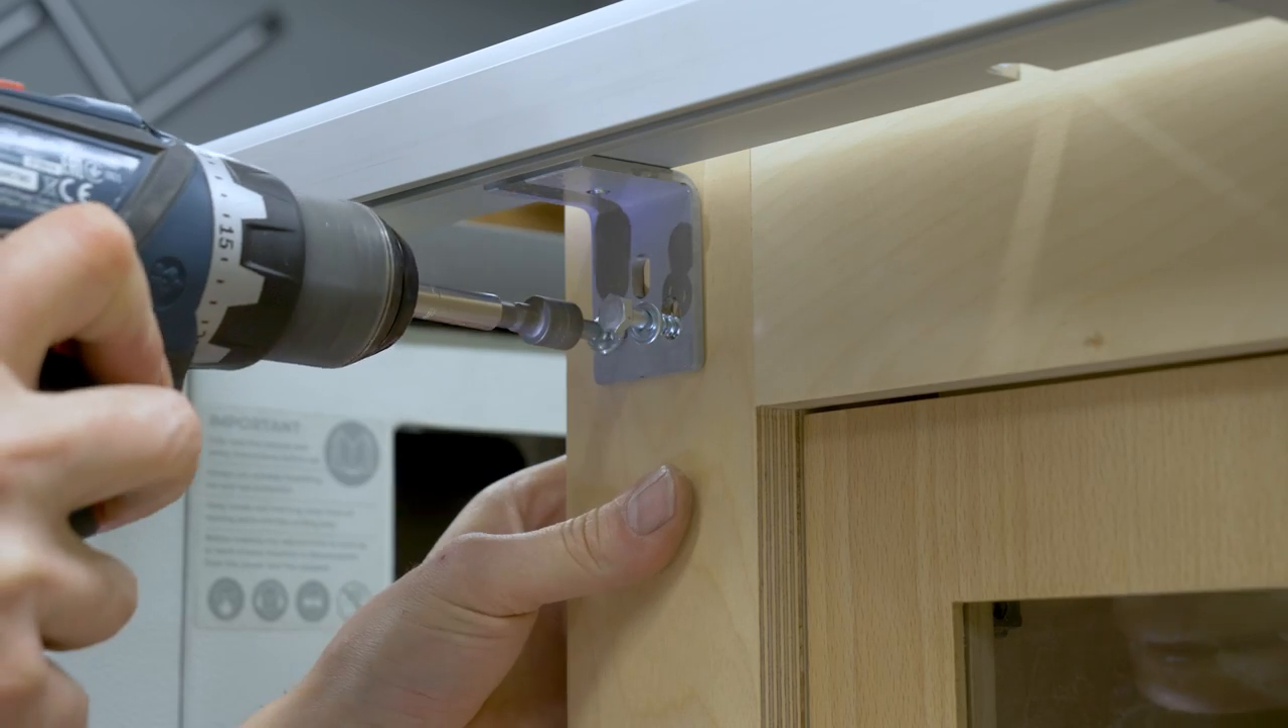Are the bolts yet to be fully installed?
Yes.